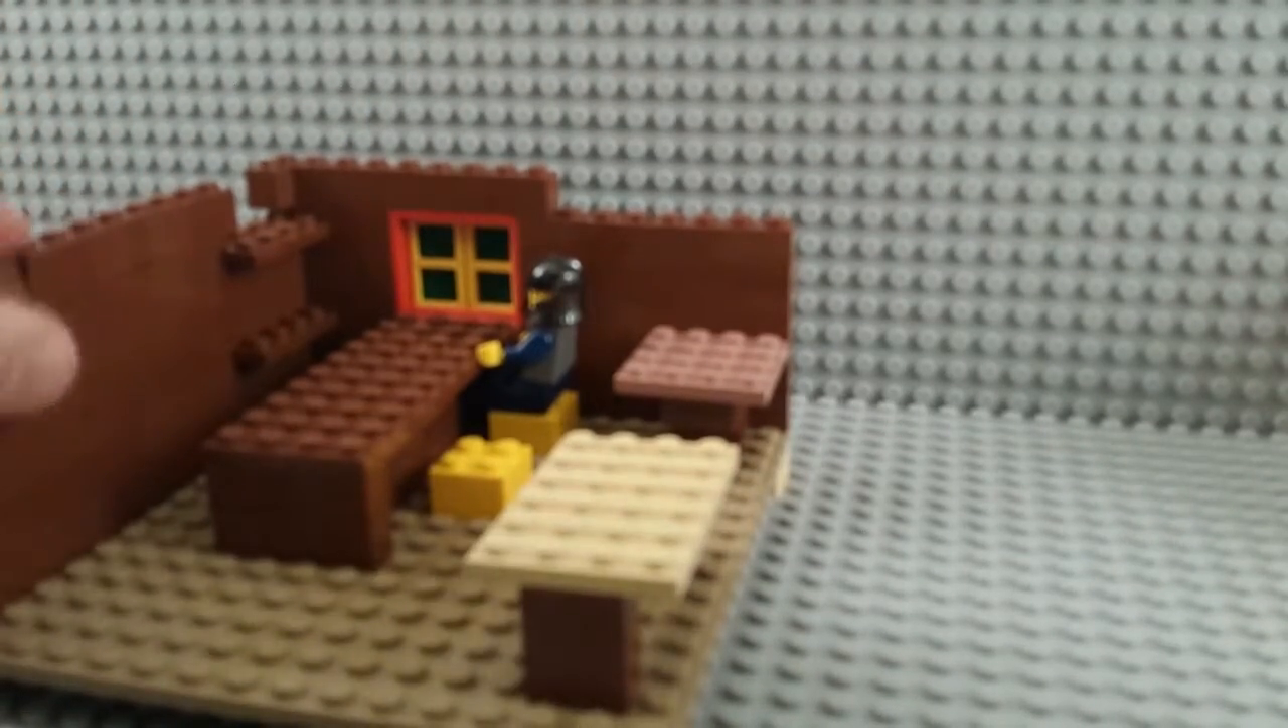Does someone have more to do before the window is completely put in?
No.